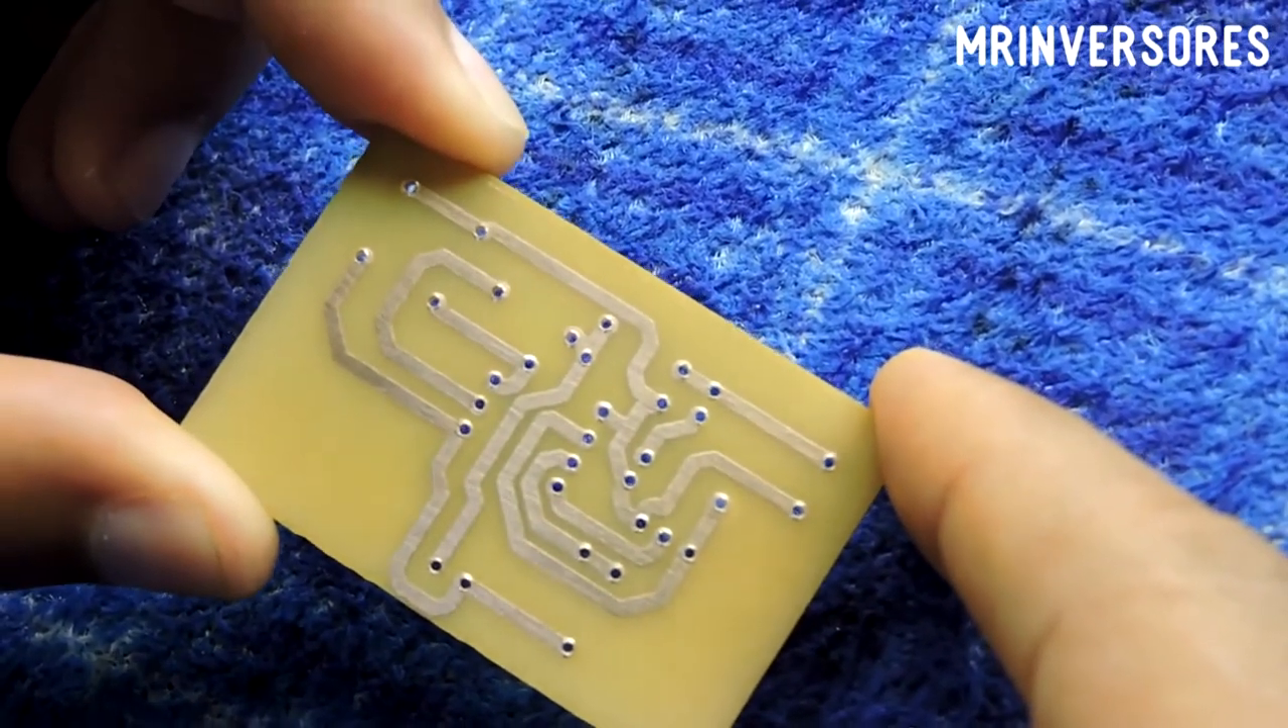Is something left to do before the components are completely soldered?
Yes.